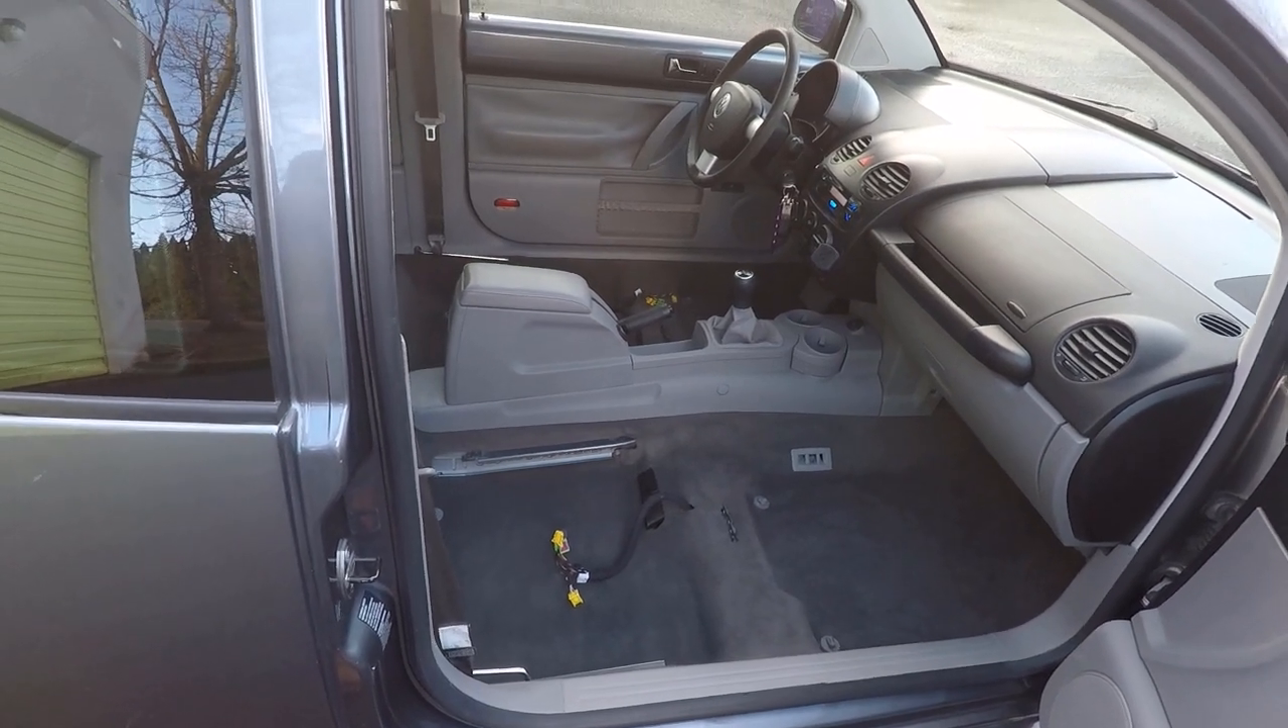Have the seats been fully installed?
No.